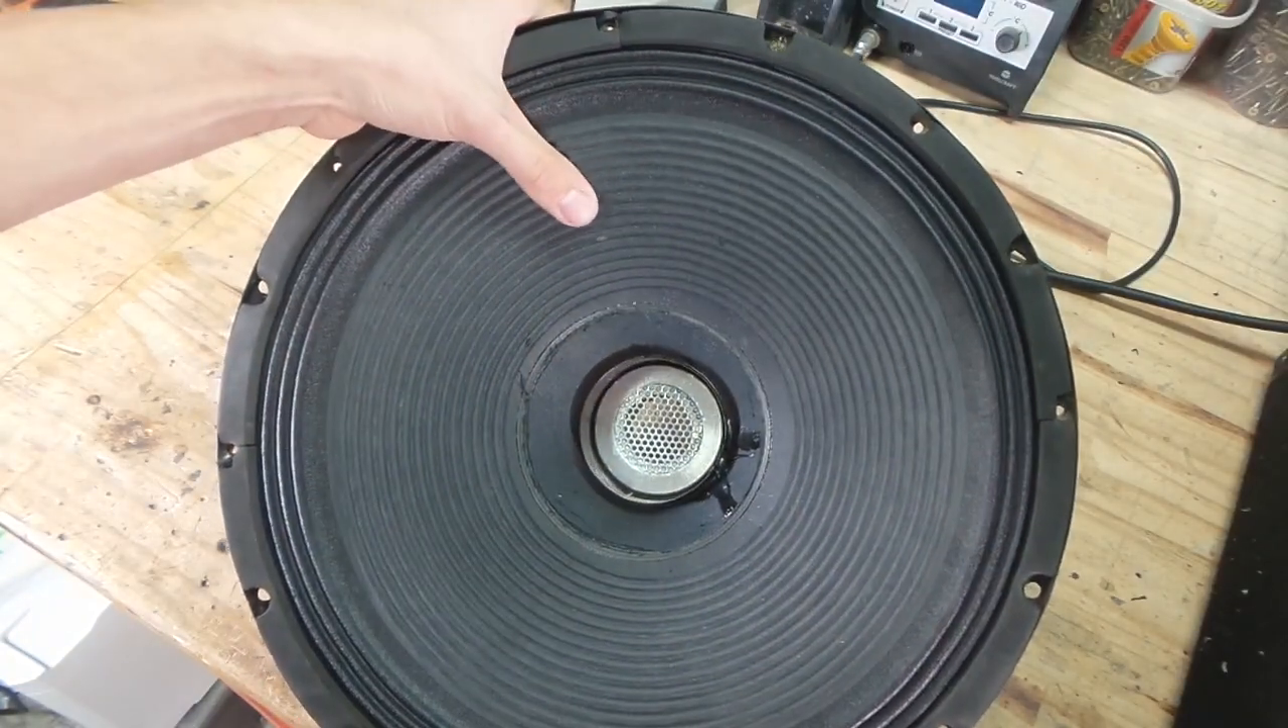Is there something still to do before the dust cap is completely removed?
No.